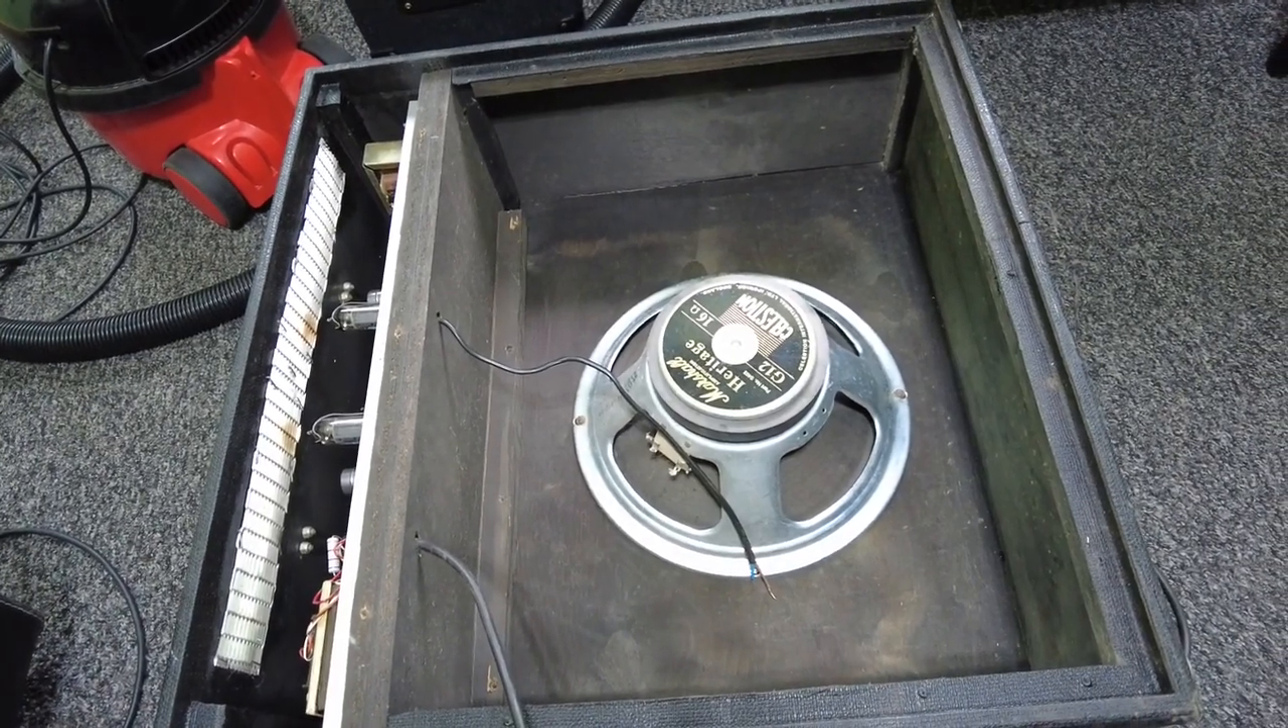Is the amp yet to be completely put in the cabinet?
No.